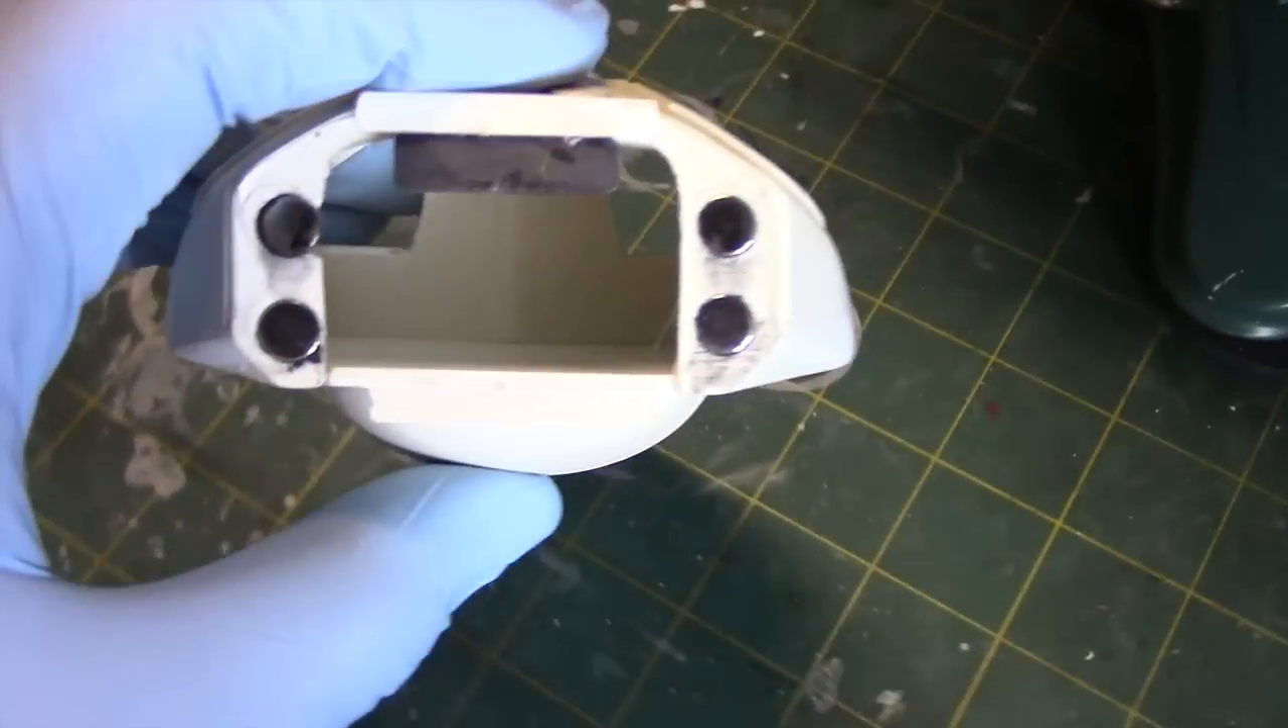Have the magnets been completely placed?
Yes.